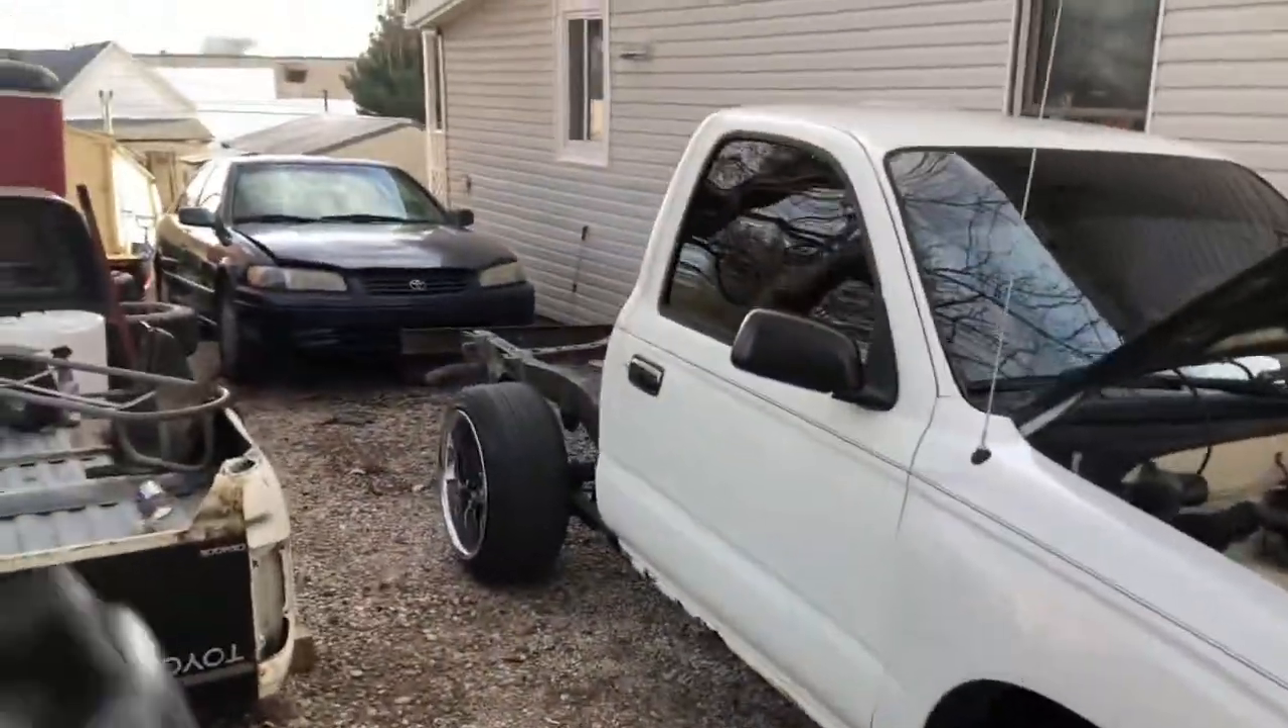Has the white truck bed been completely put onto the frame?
No.